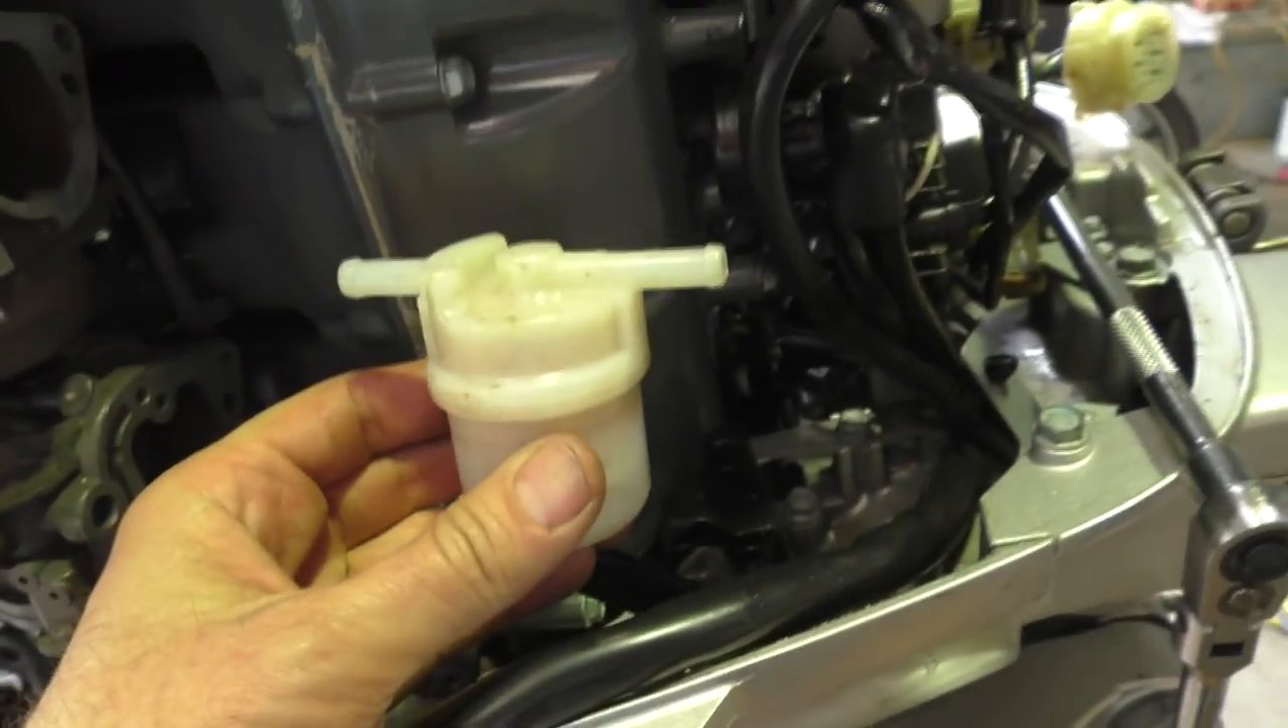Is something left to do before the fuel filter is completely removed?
No.